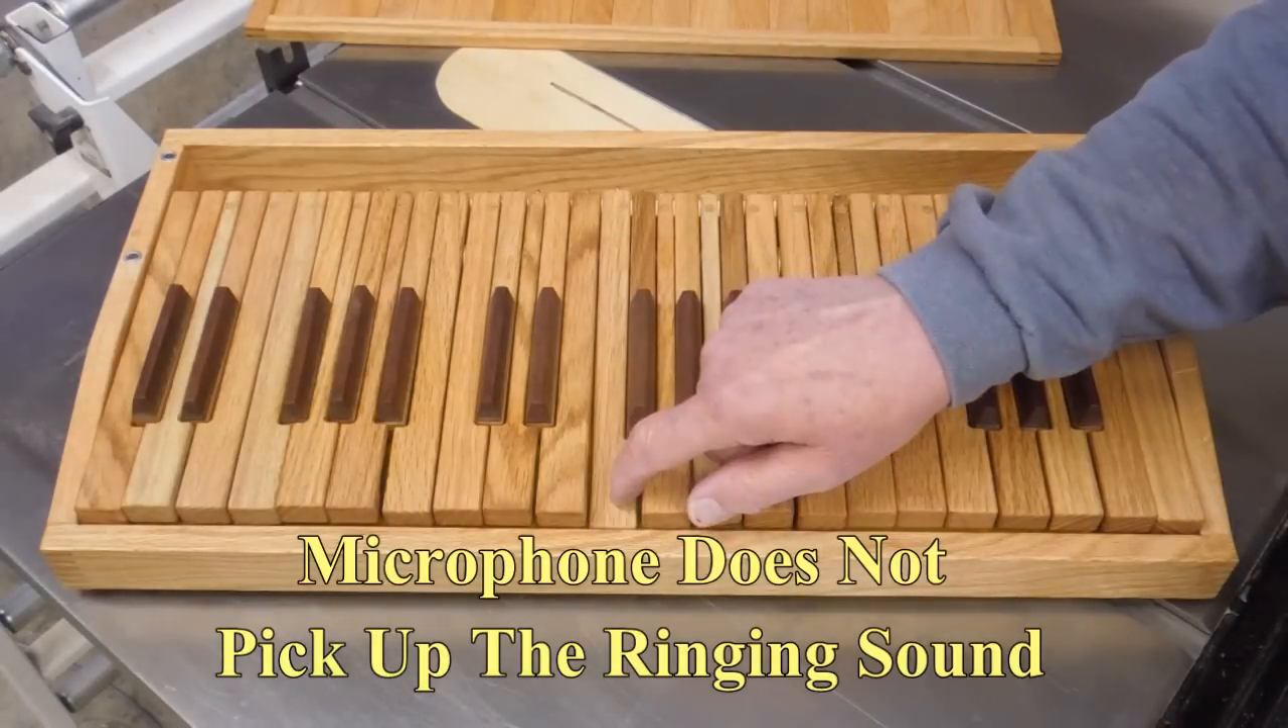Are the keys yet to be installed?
No.